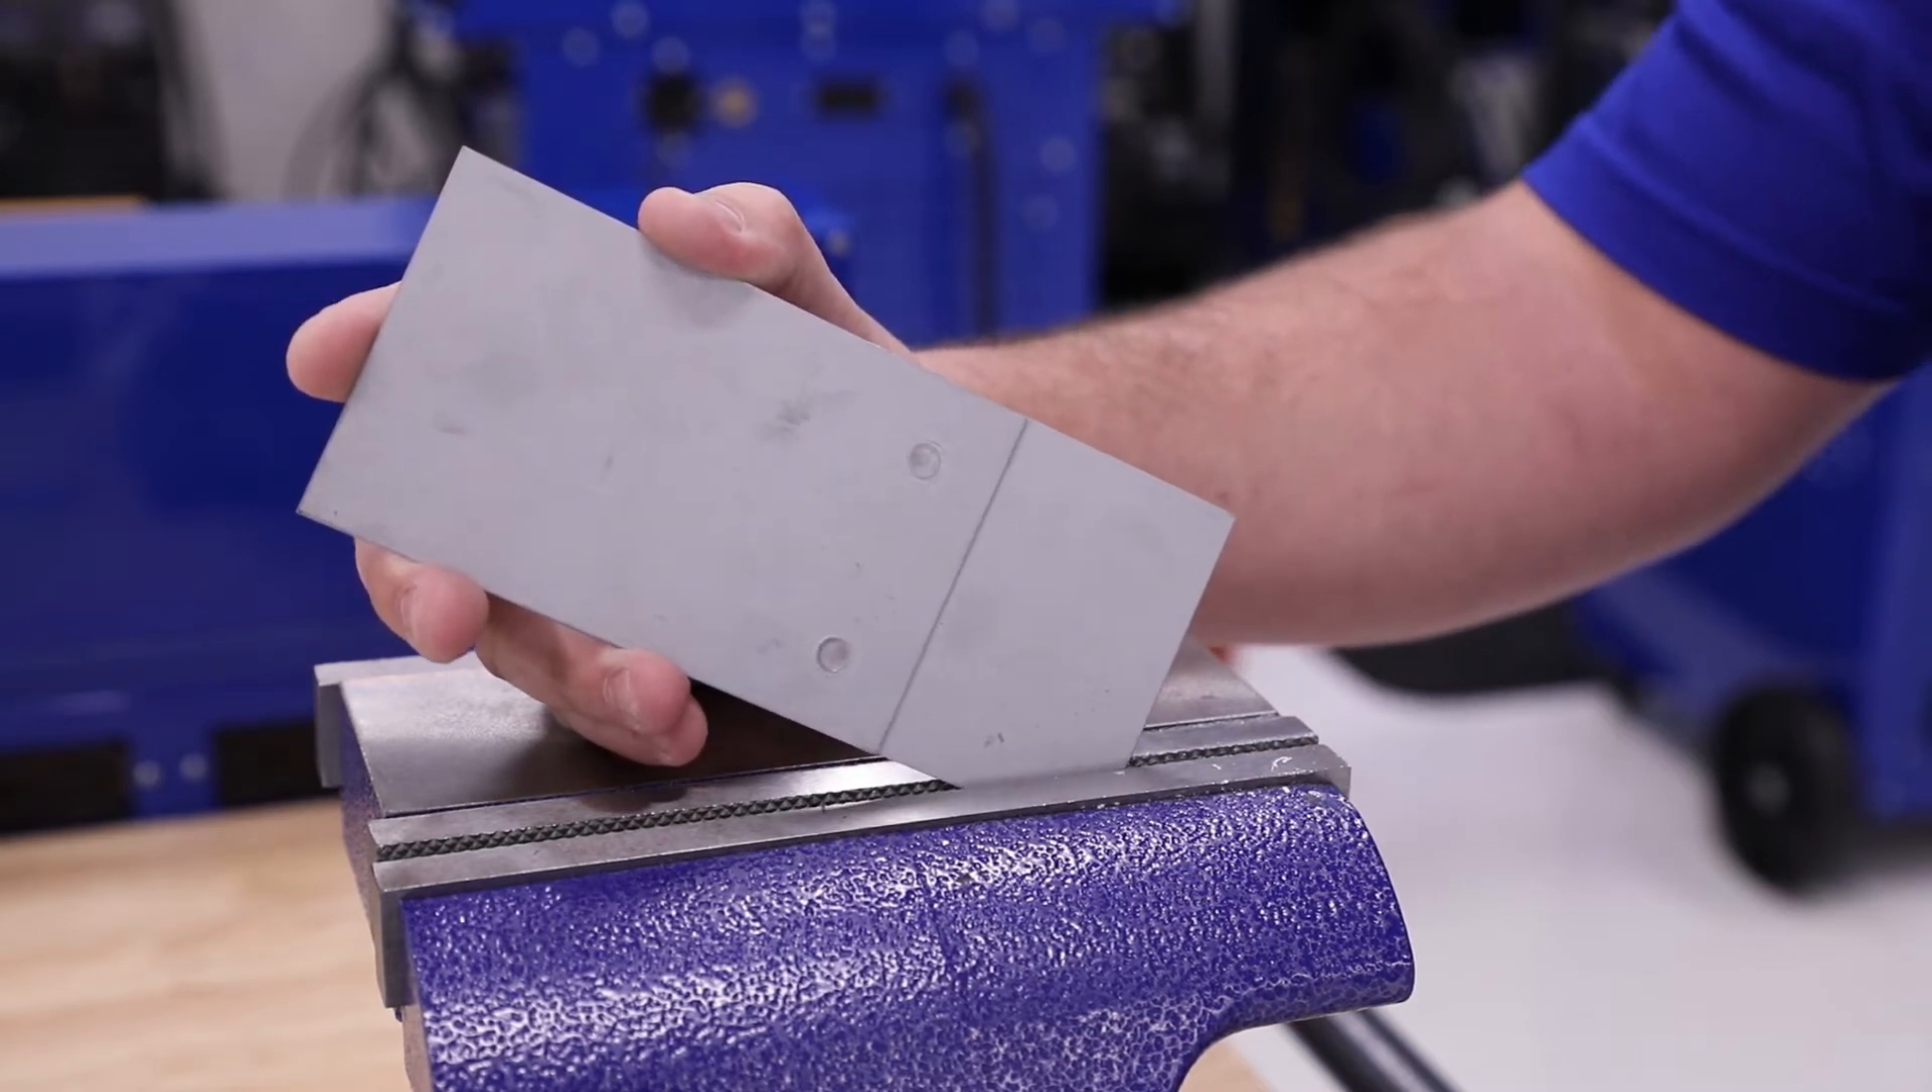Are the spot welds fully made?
Yes.